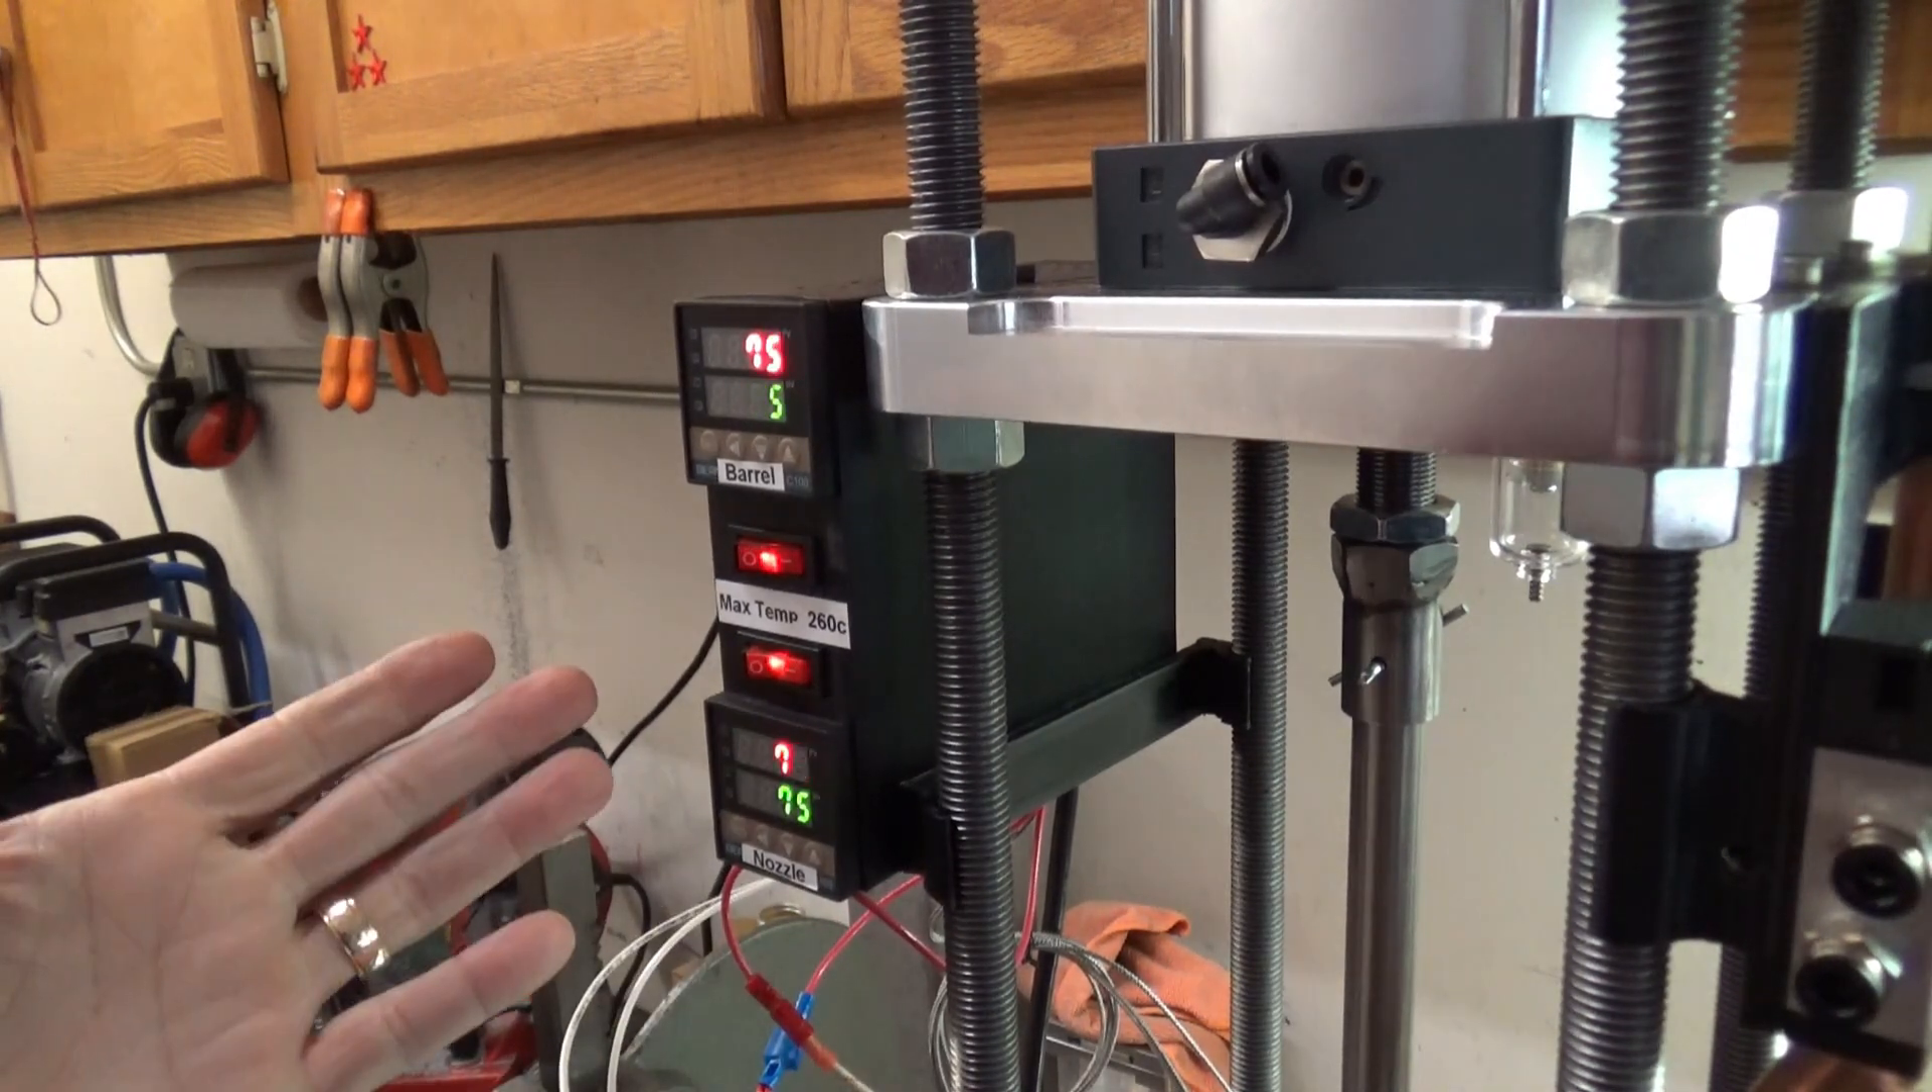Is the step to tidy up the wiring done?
No.